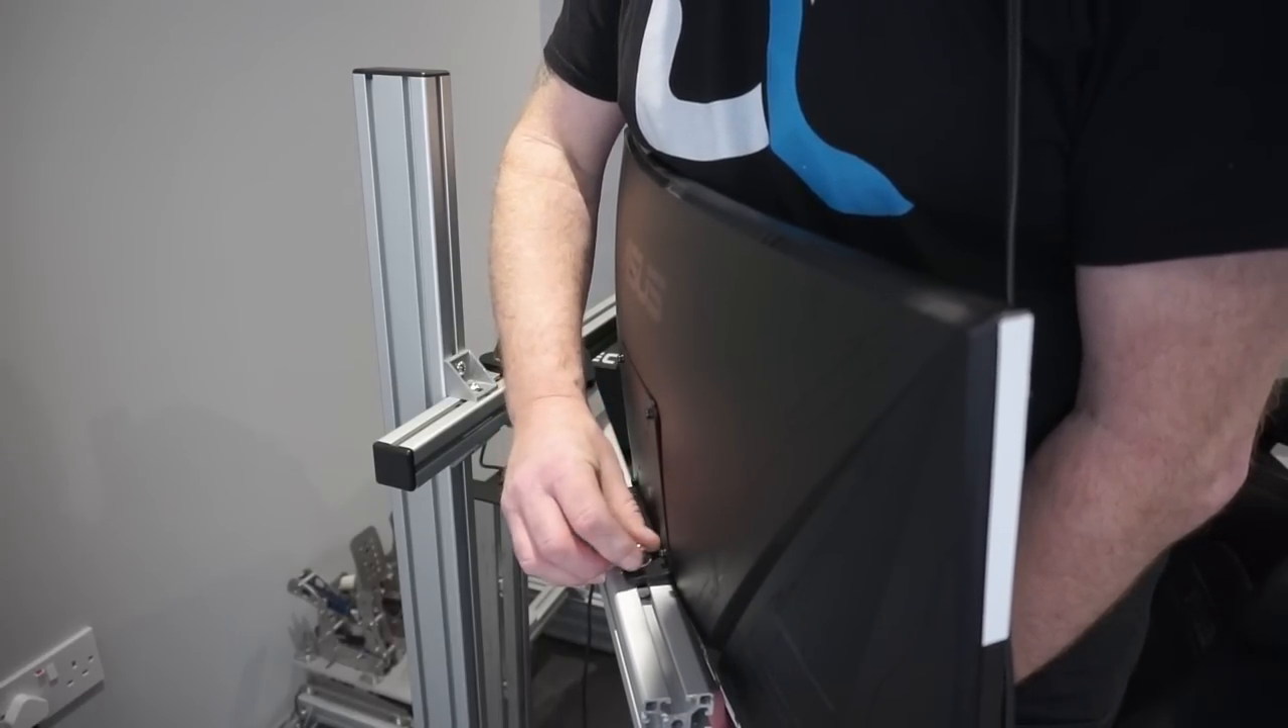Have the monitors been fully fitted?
No.